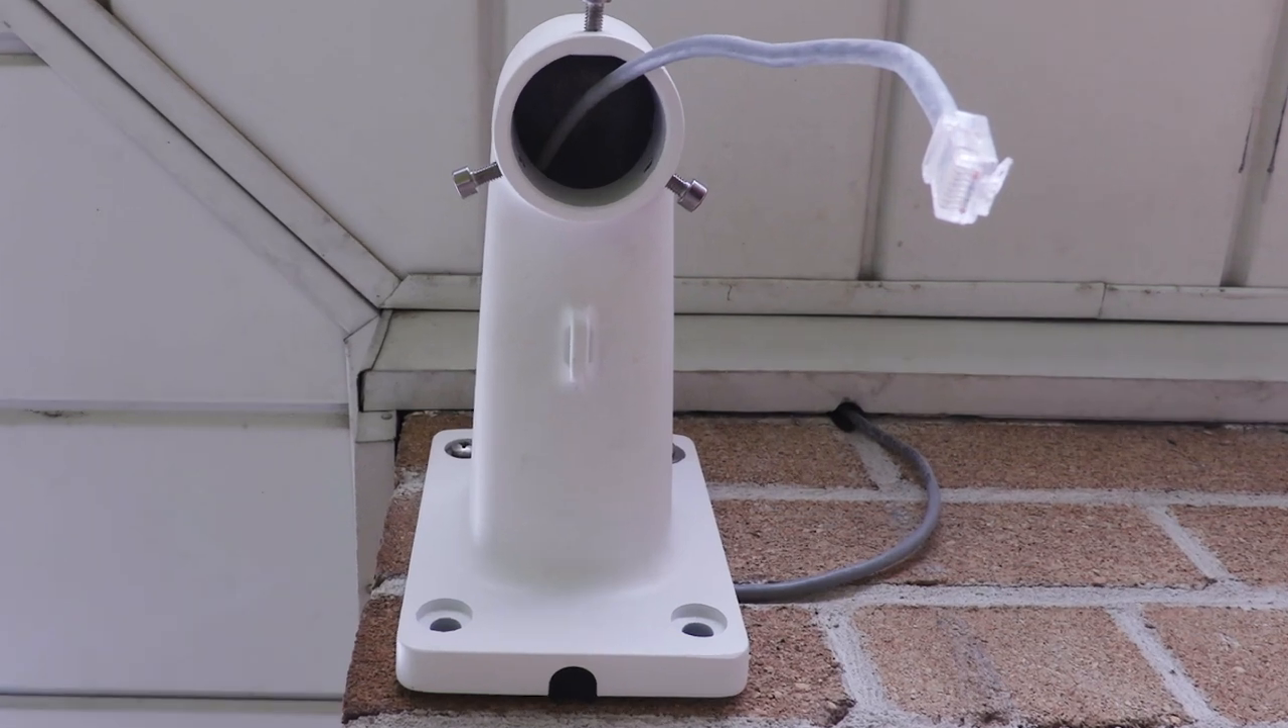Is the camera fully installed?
No.